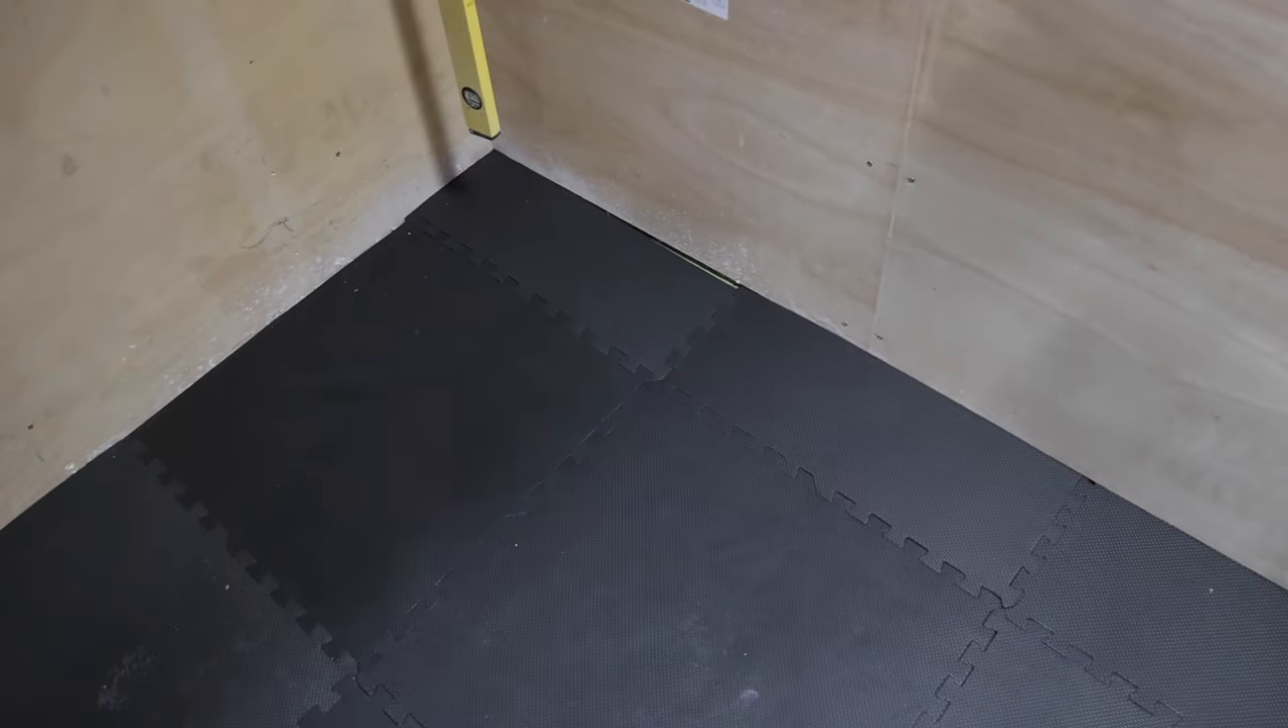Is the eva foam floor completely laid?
Yes.